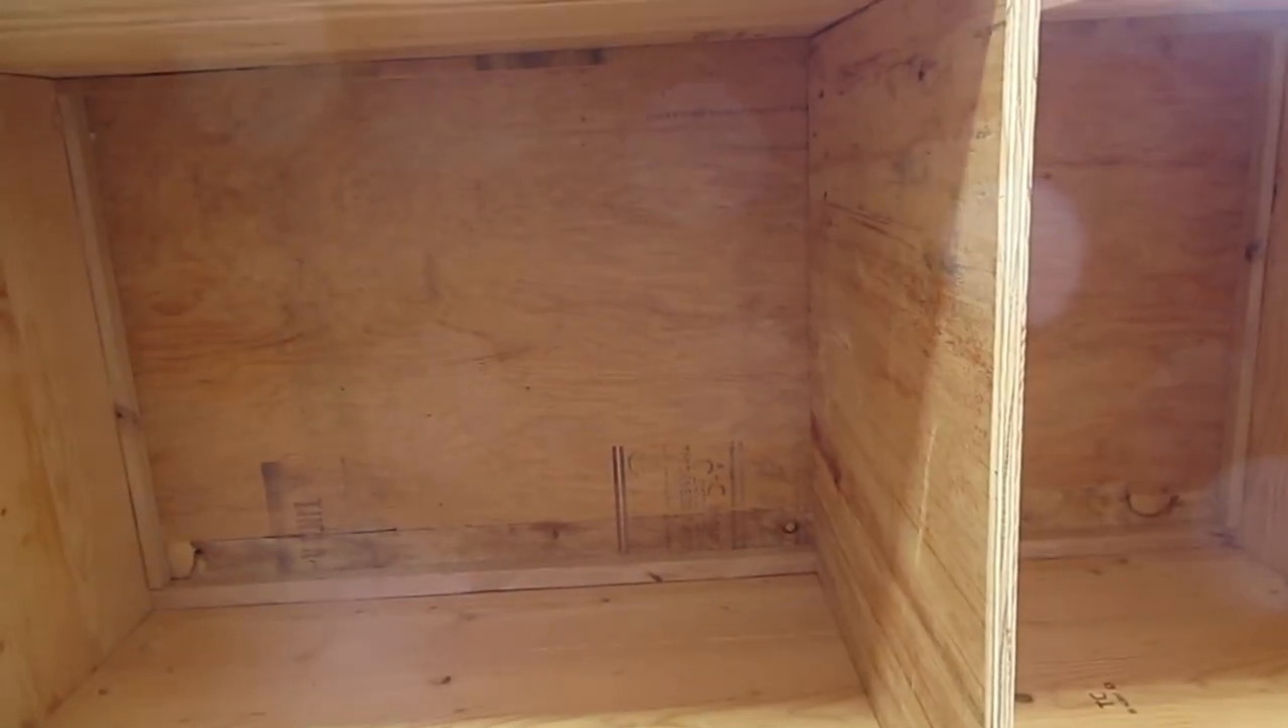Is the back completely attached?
Yes.